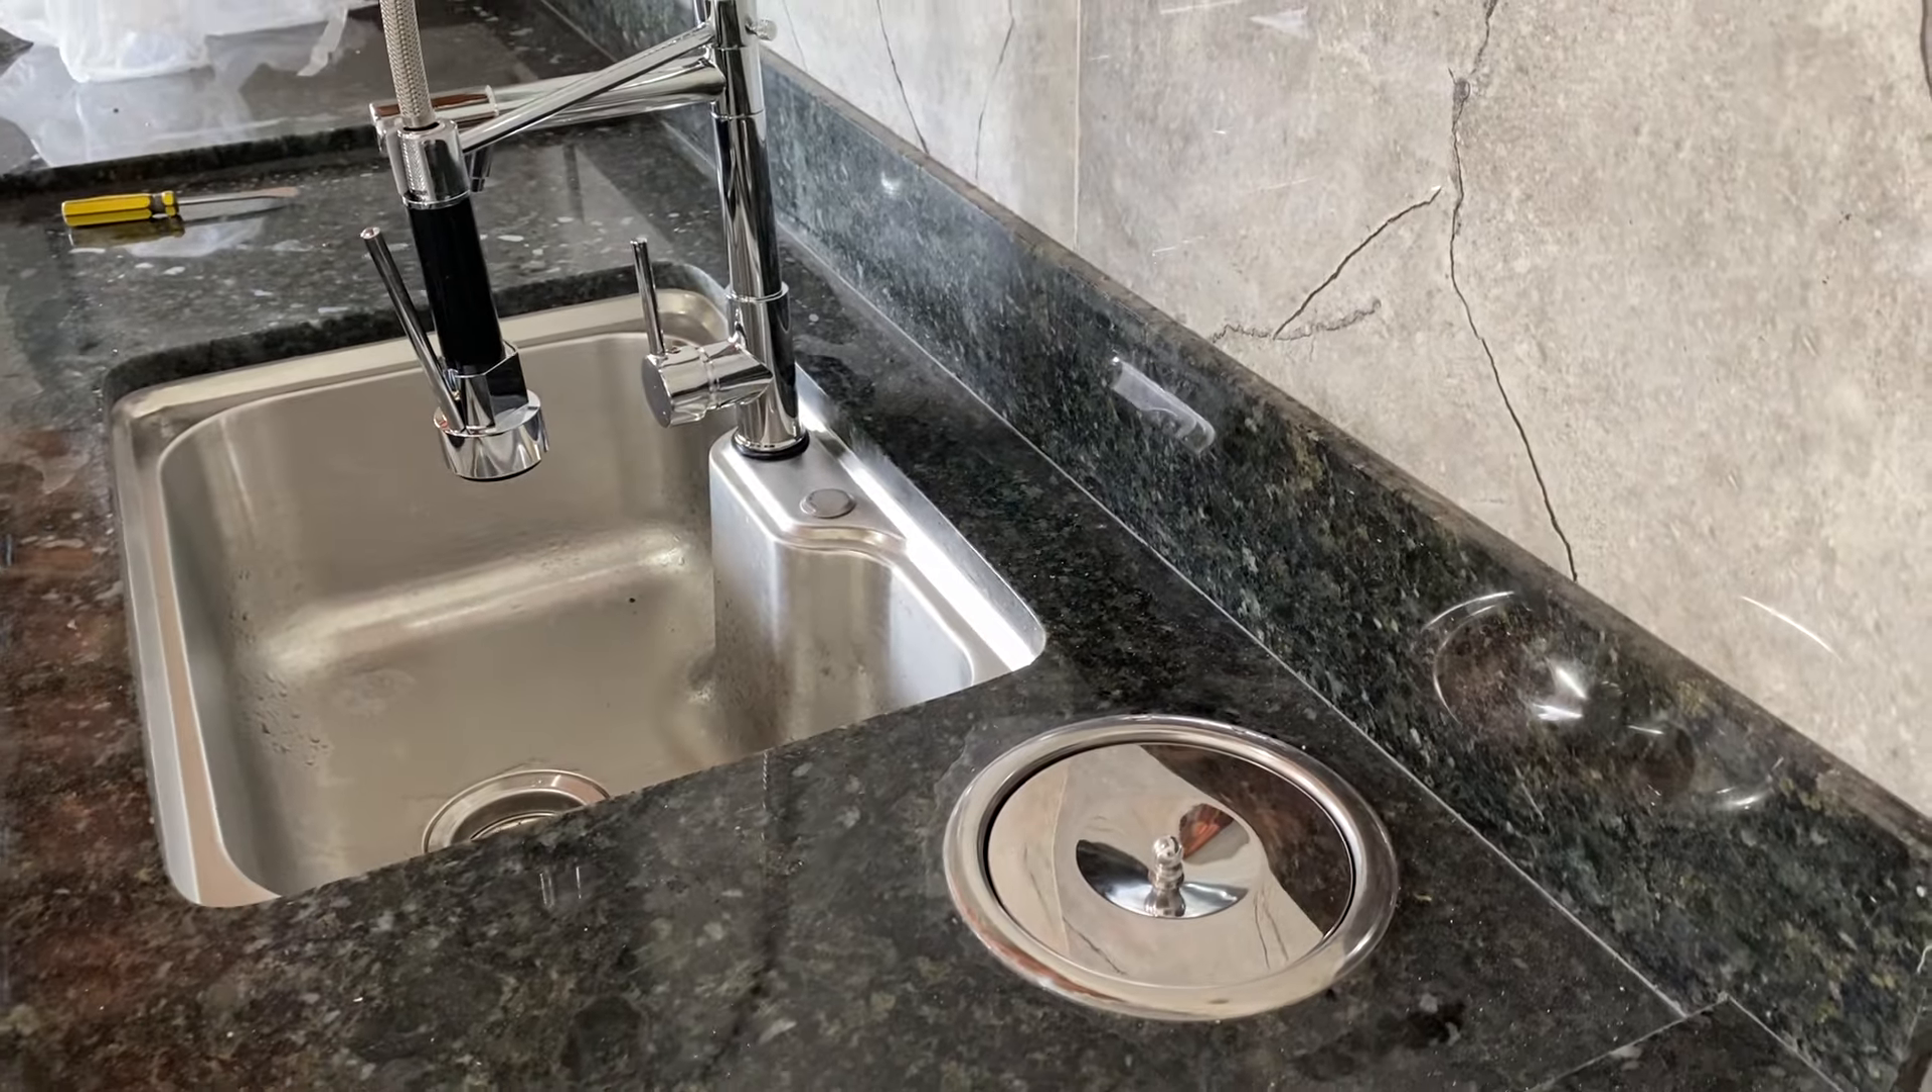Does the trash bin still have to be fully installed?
No.